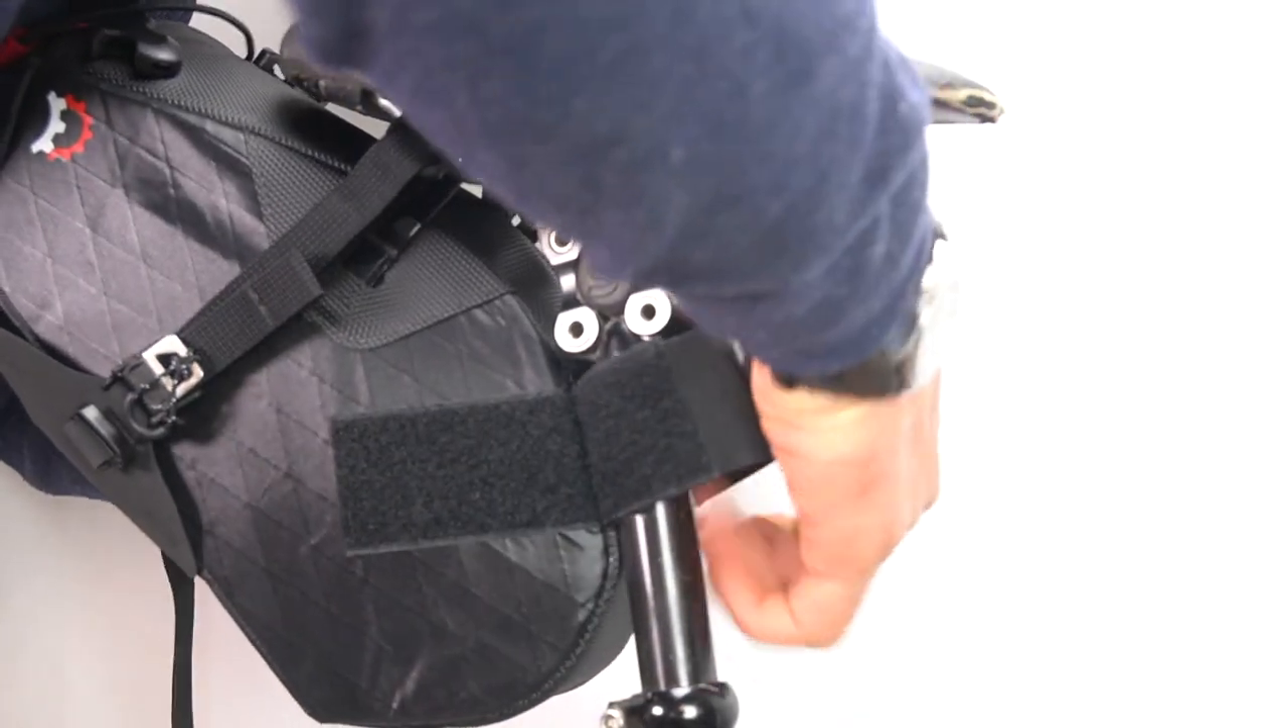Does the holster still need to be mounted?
Yes.